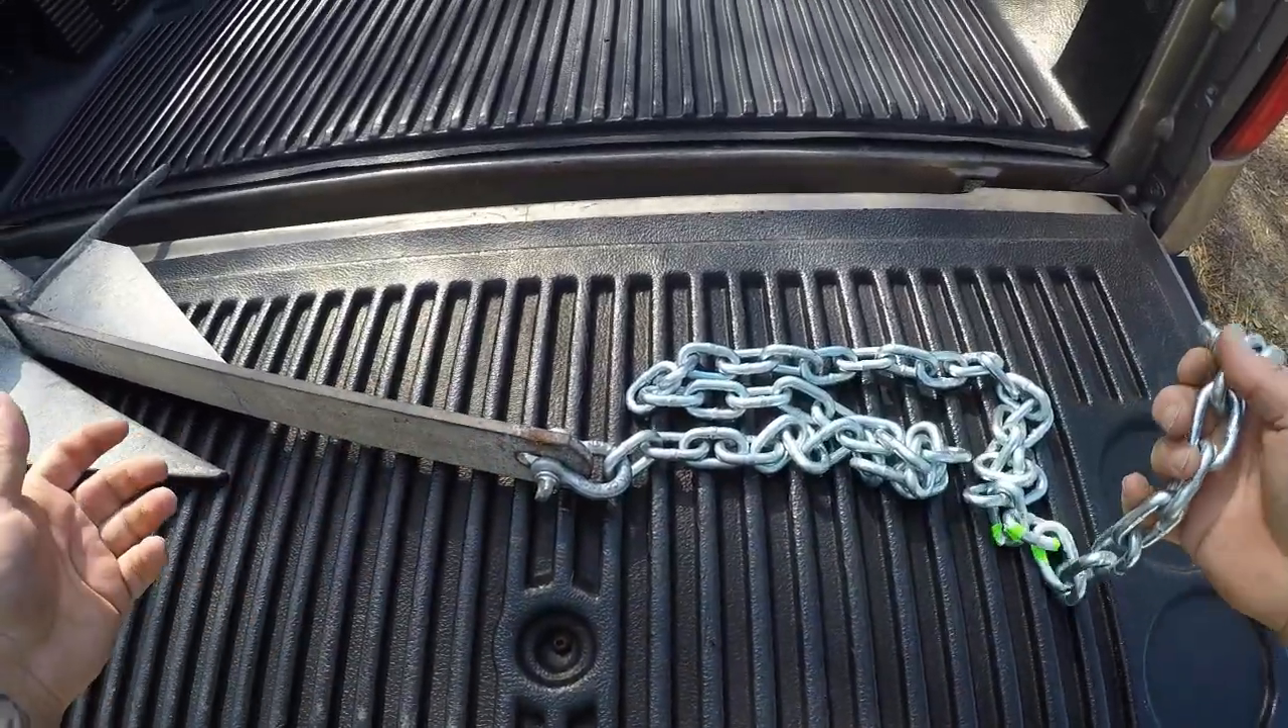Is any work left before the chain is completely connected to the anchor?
No.